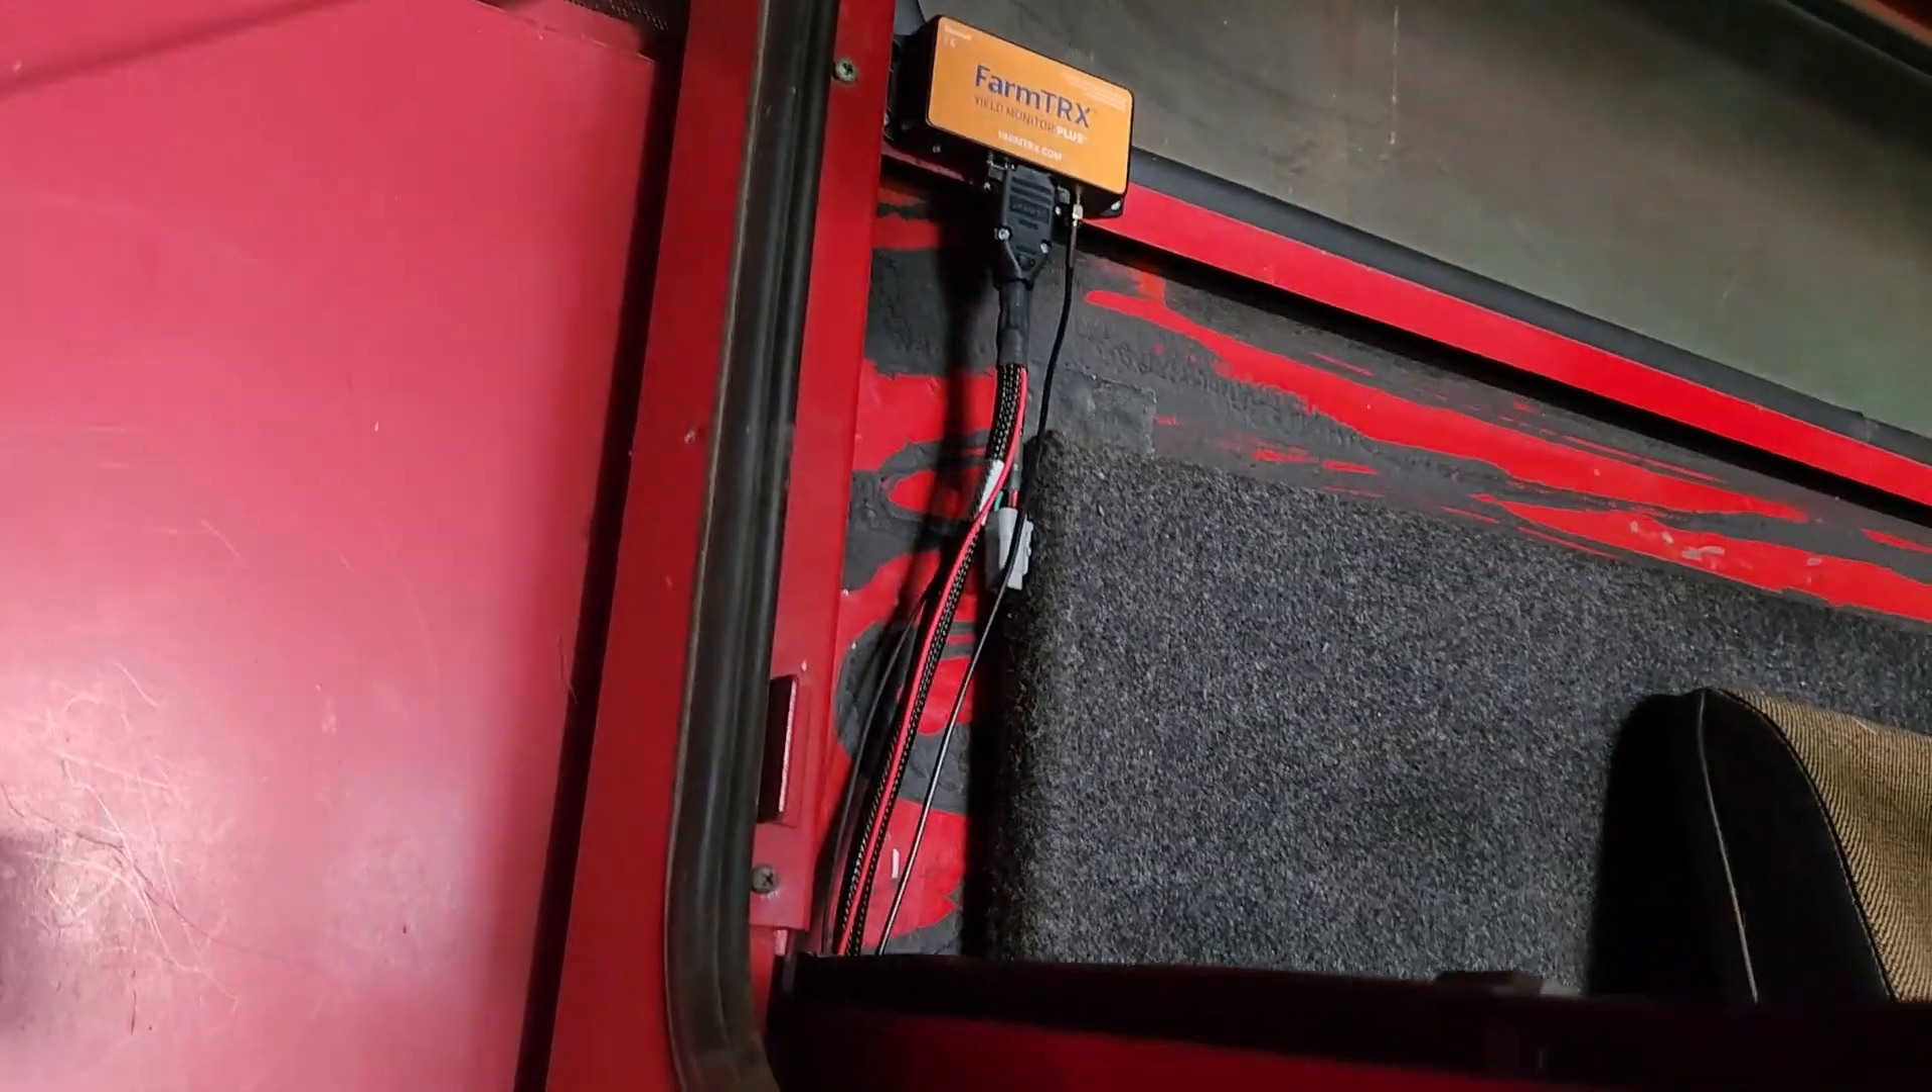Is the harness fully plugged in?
Yes.